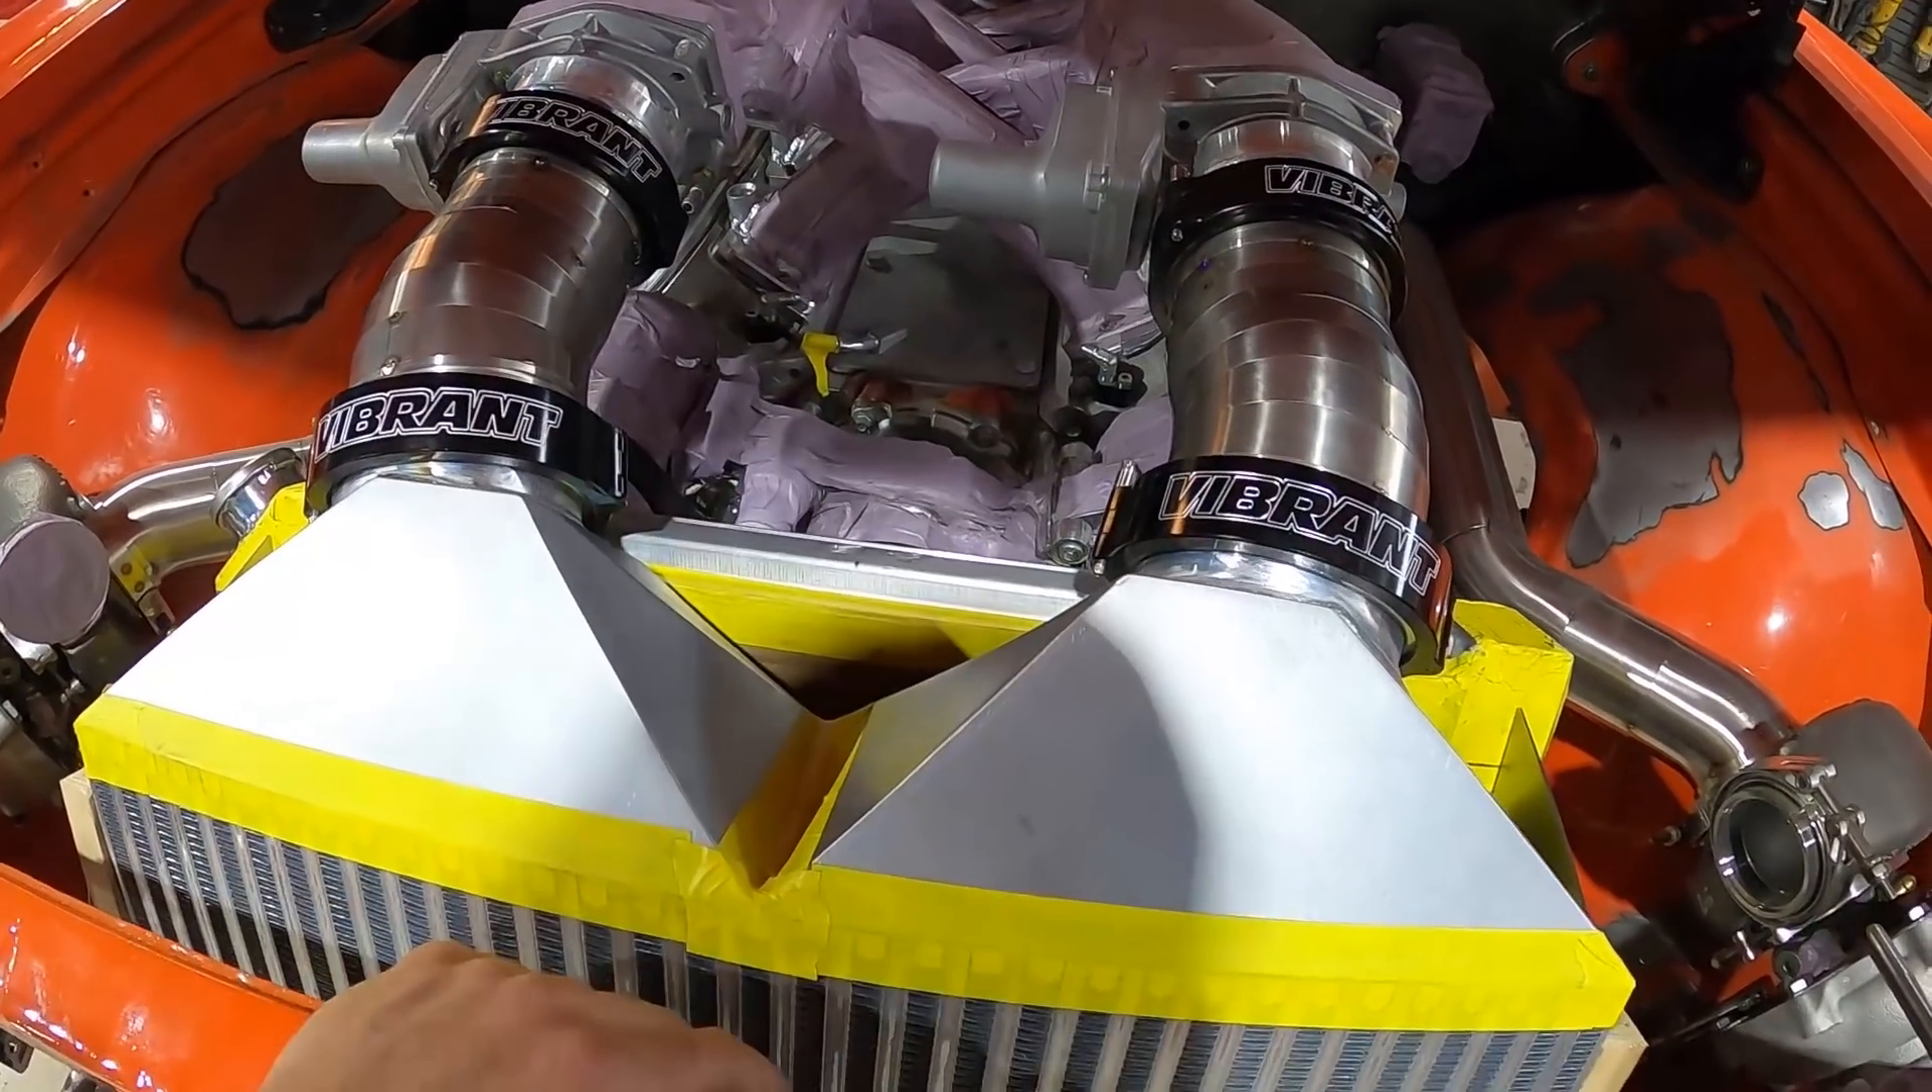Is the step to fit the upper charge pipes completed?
Yes.